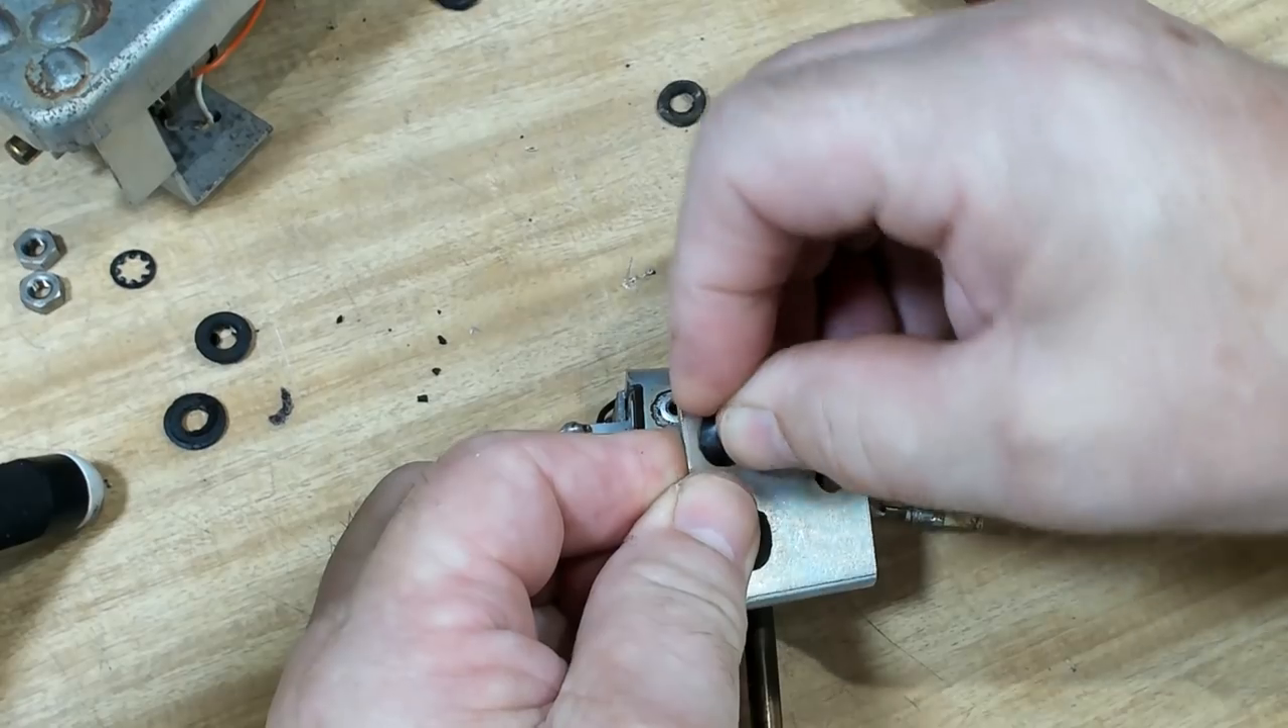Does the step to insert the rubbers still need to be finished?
Yes.